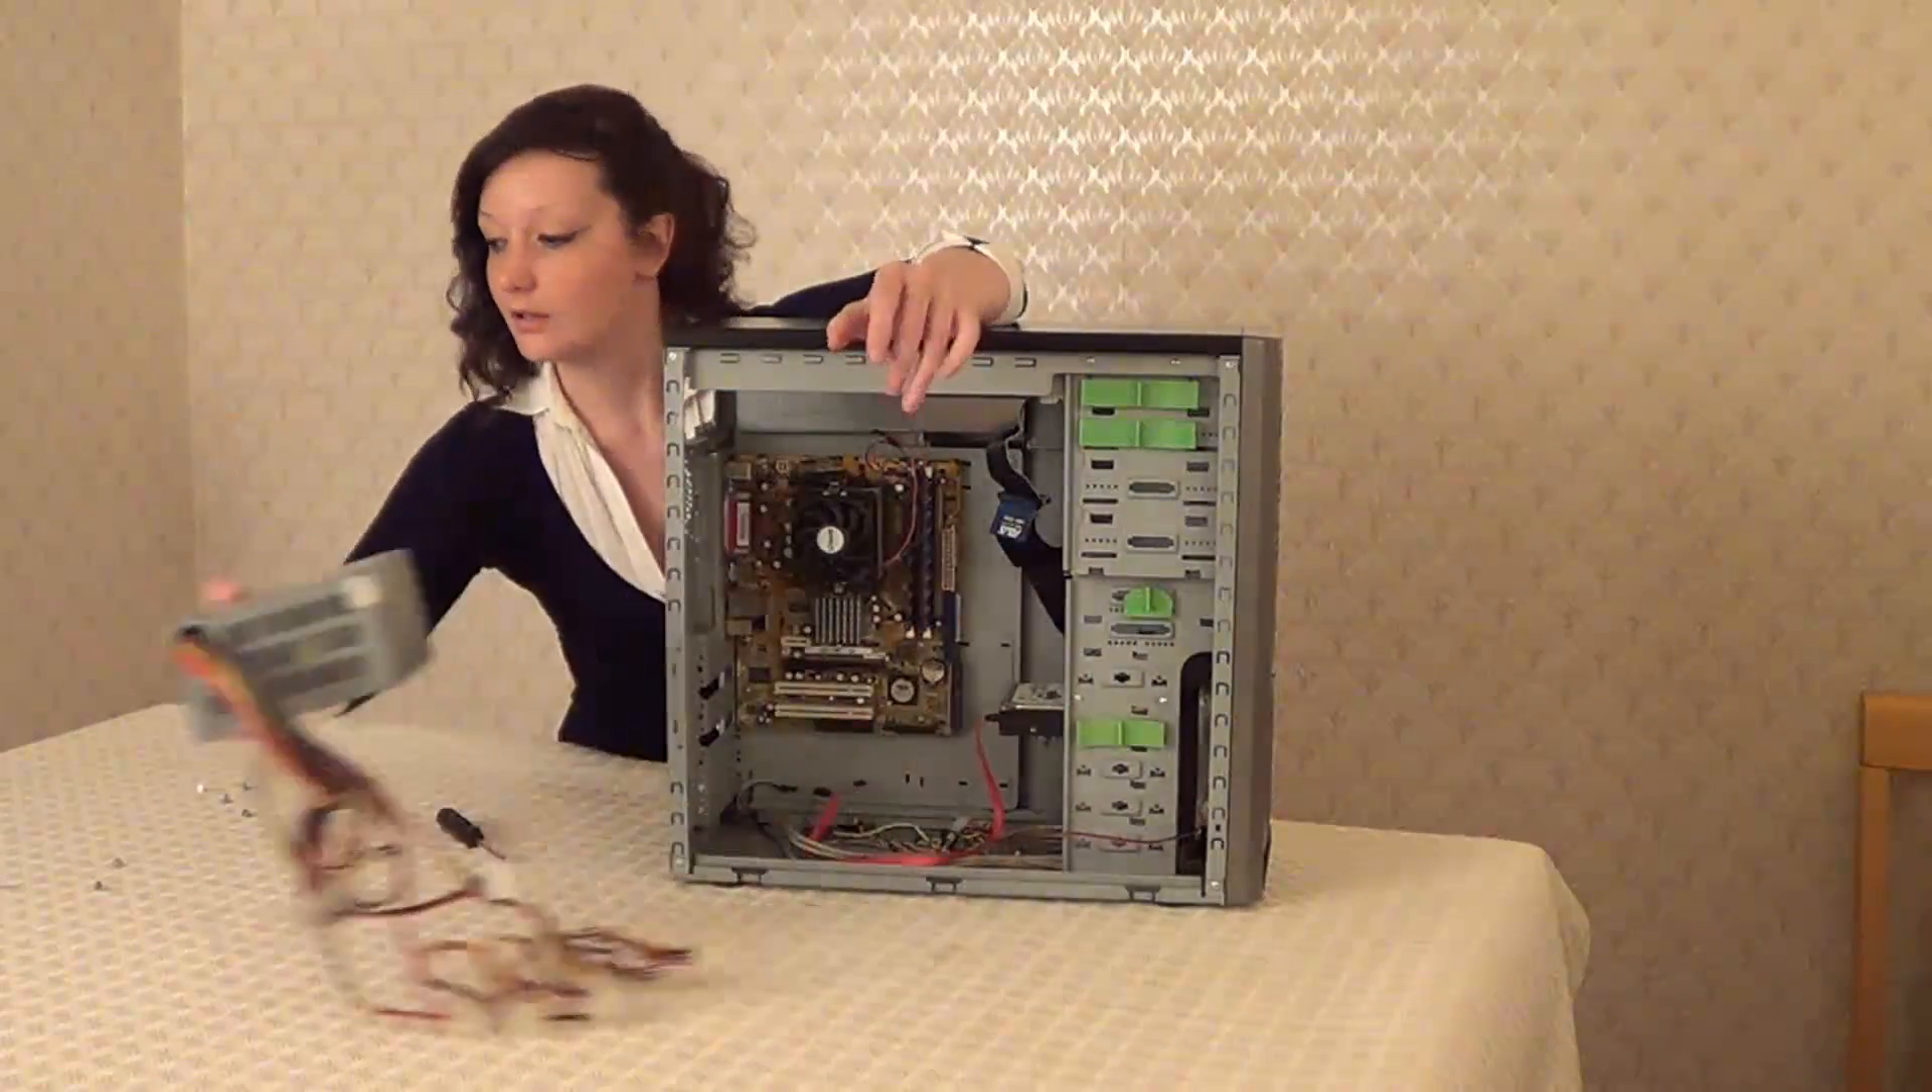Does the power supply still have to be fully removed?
No.